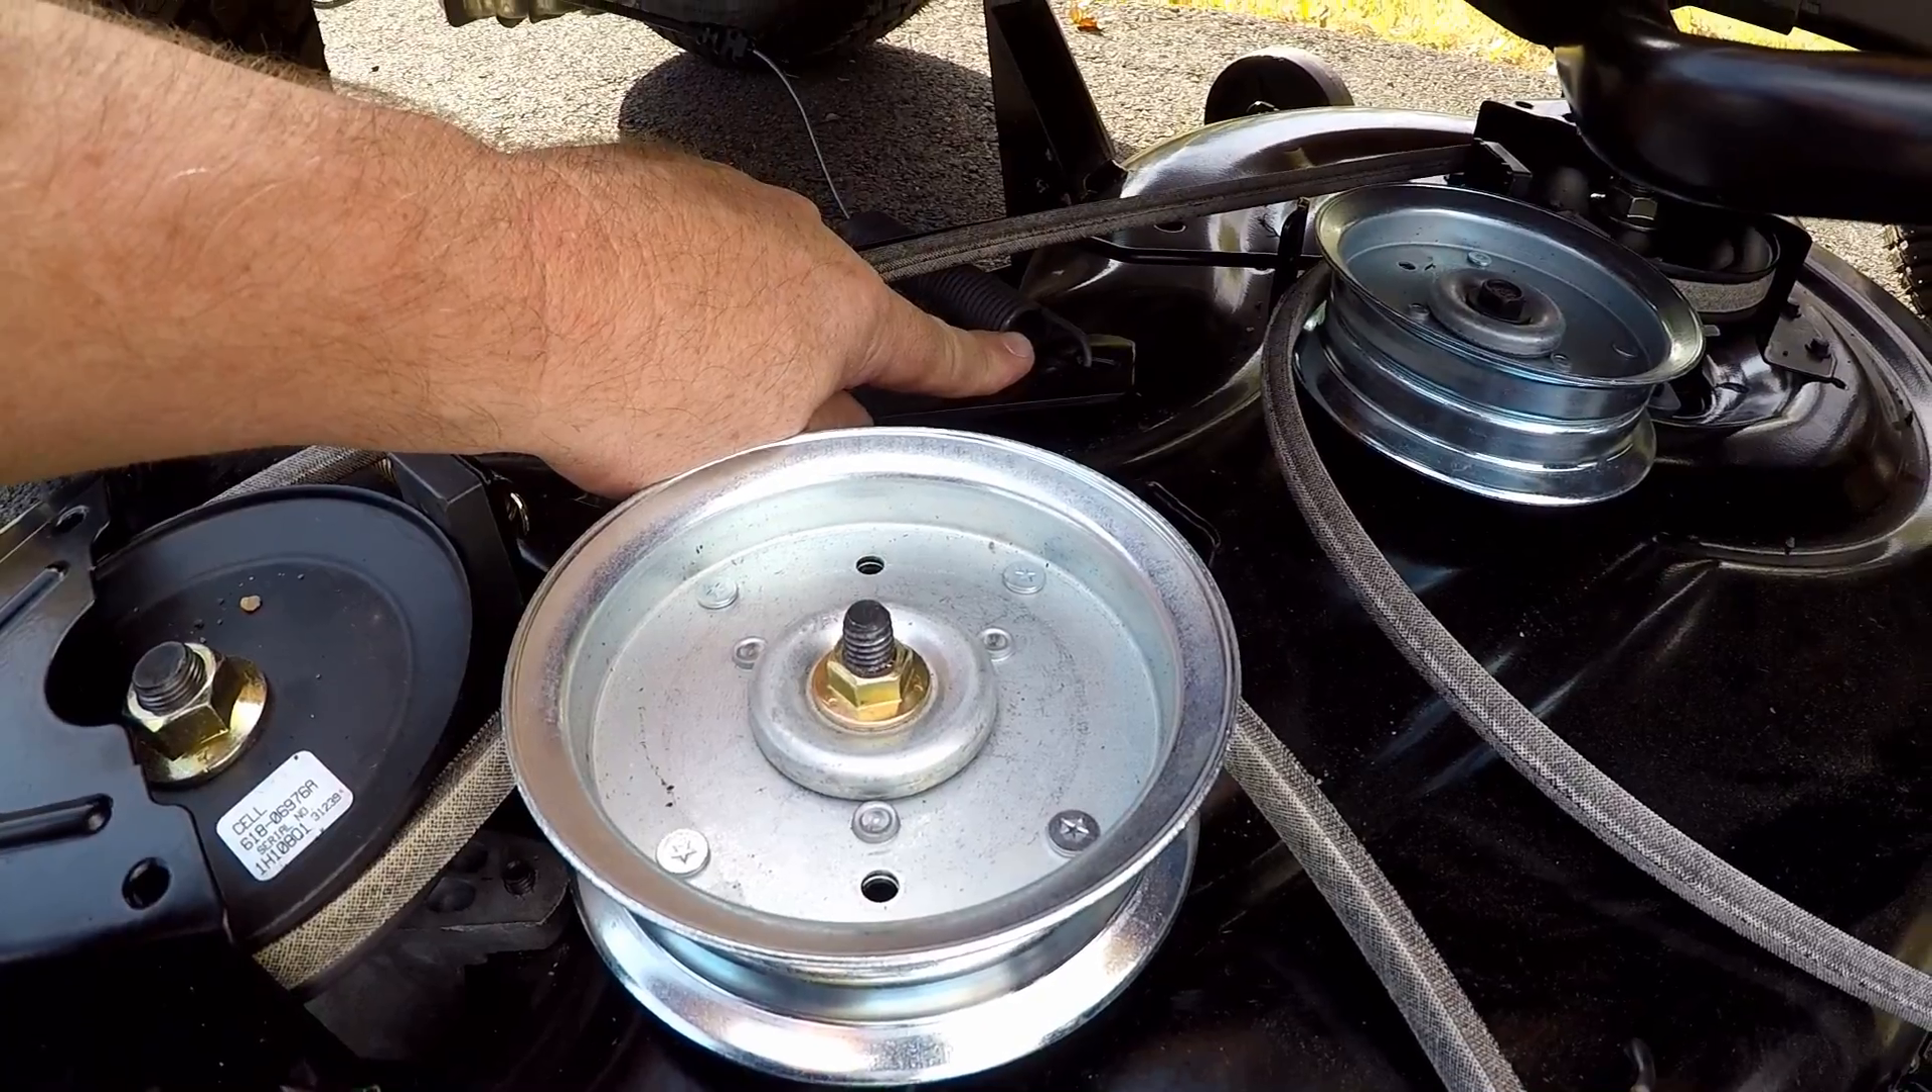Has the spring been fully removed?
No.